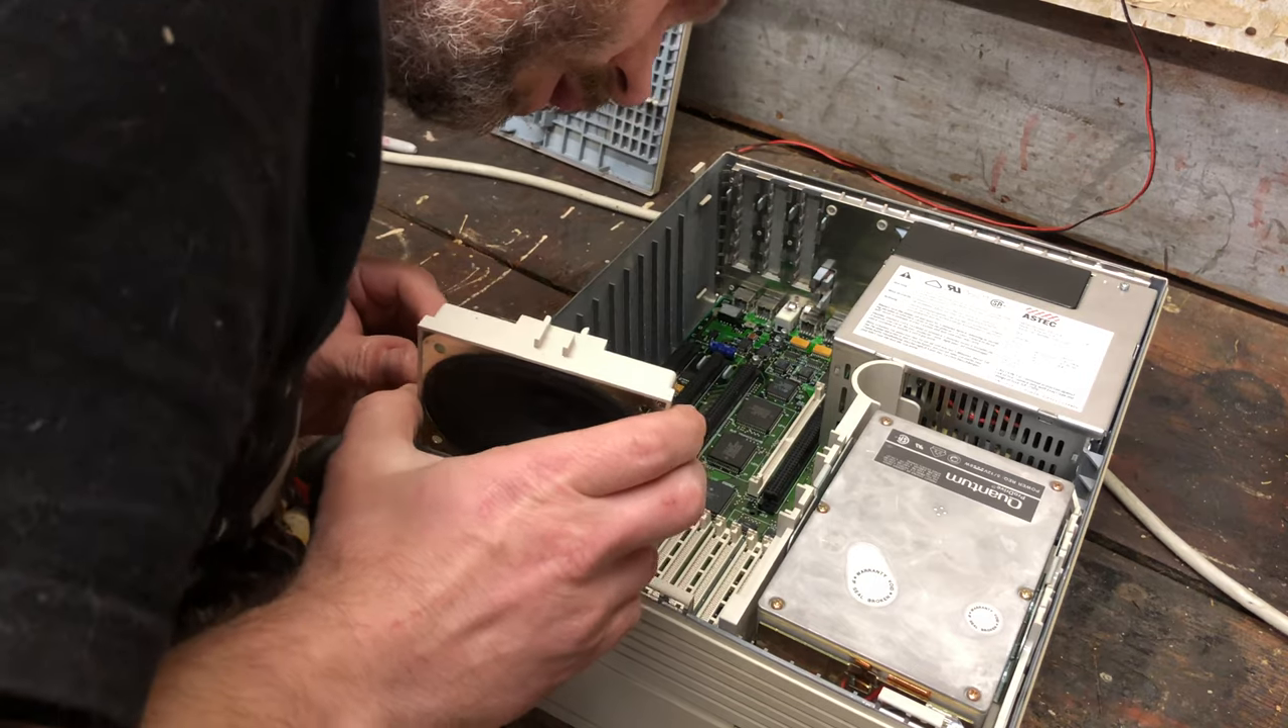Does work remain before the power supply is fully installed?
No.